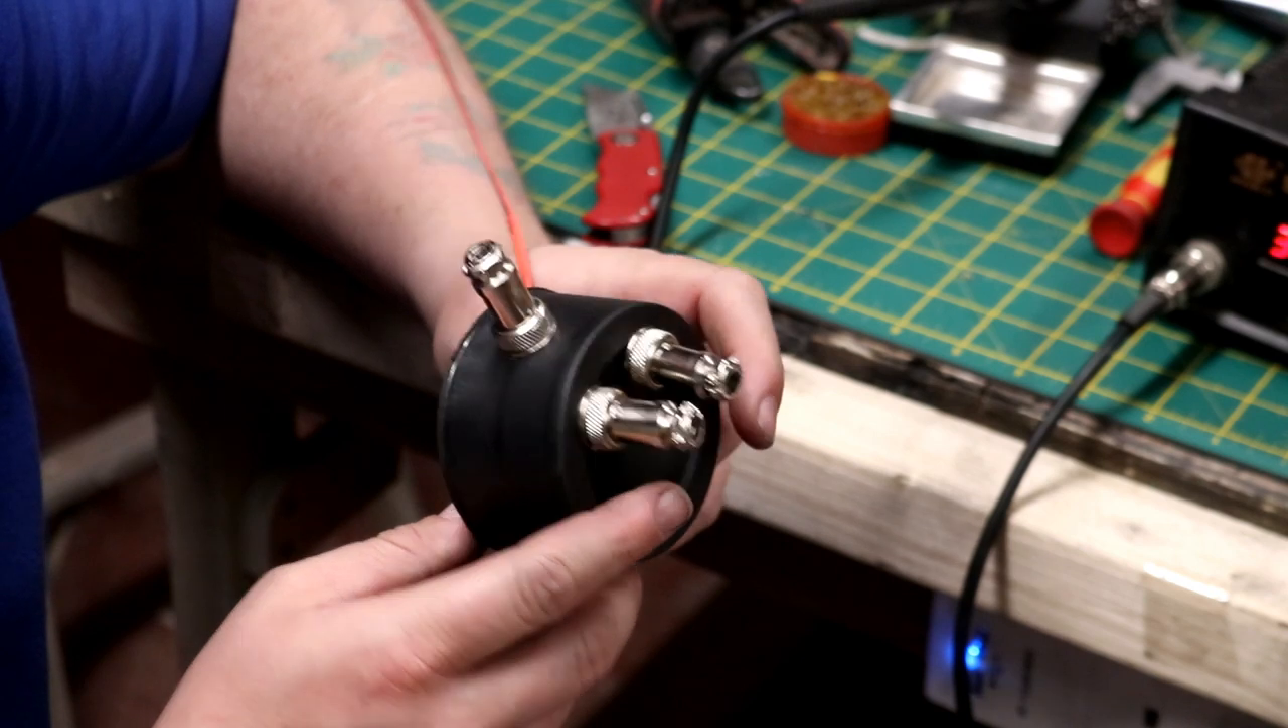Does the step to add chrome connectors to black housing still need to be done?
No.